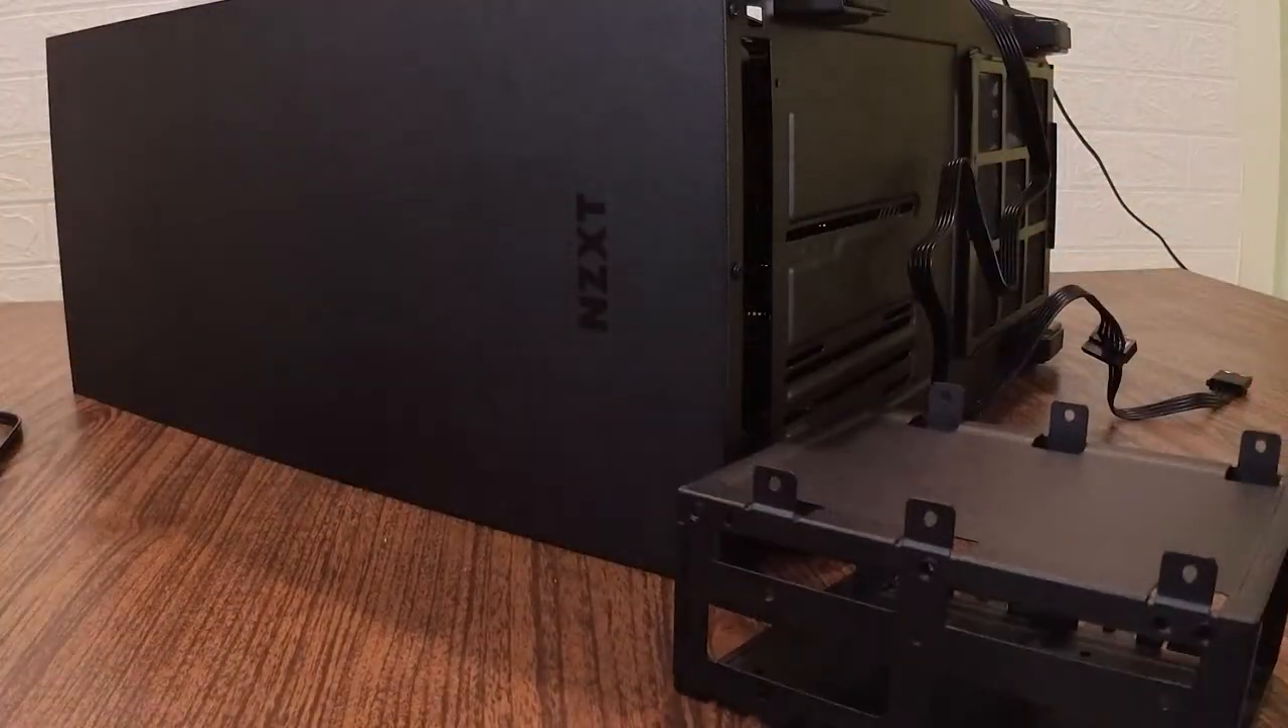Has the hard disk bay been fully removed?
Yes.